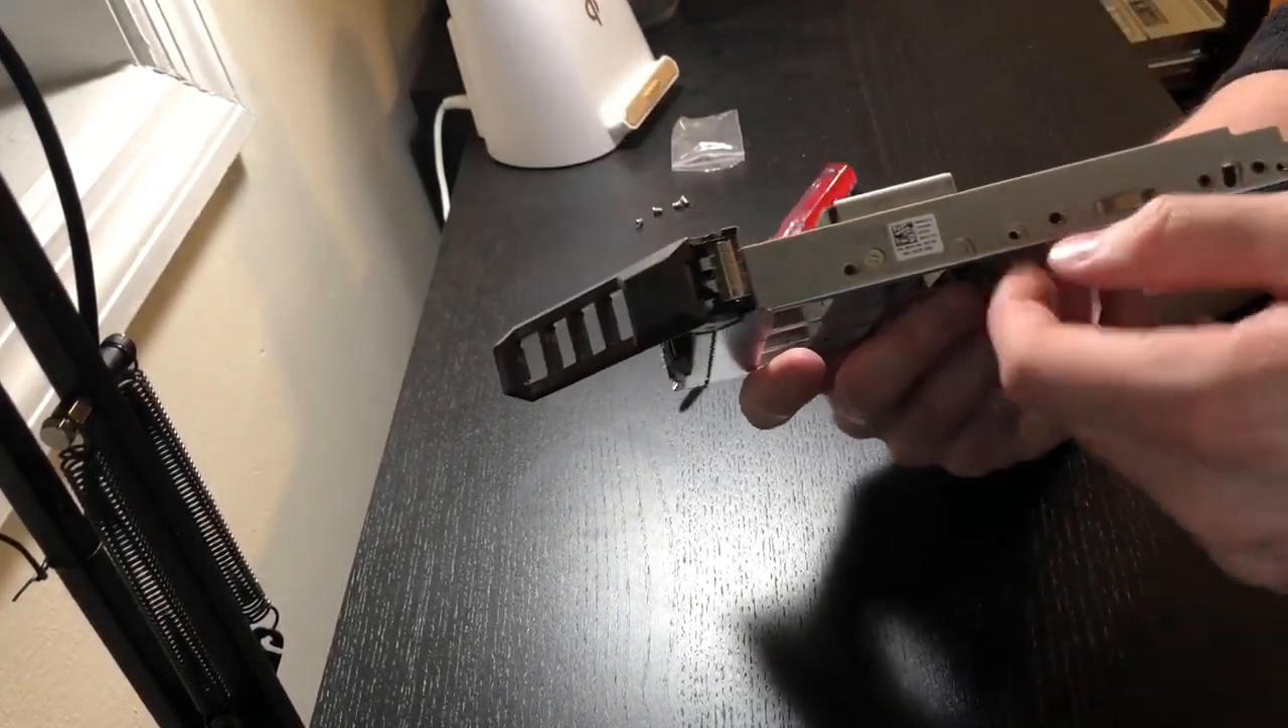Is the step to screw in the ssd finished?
No.